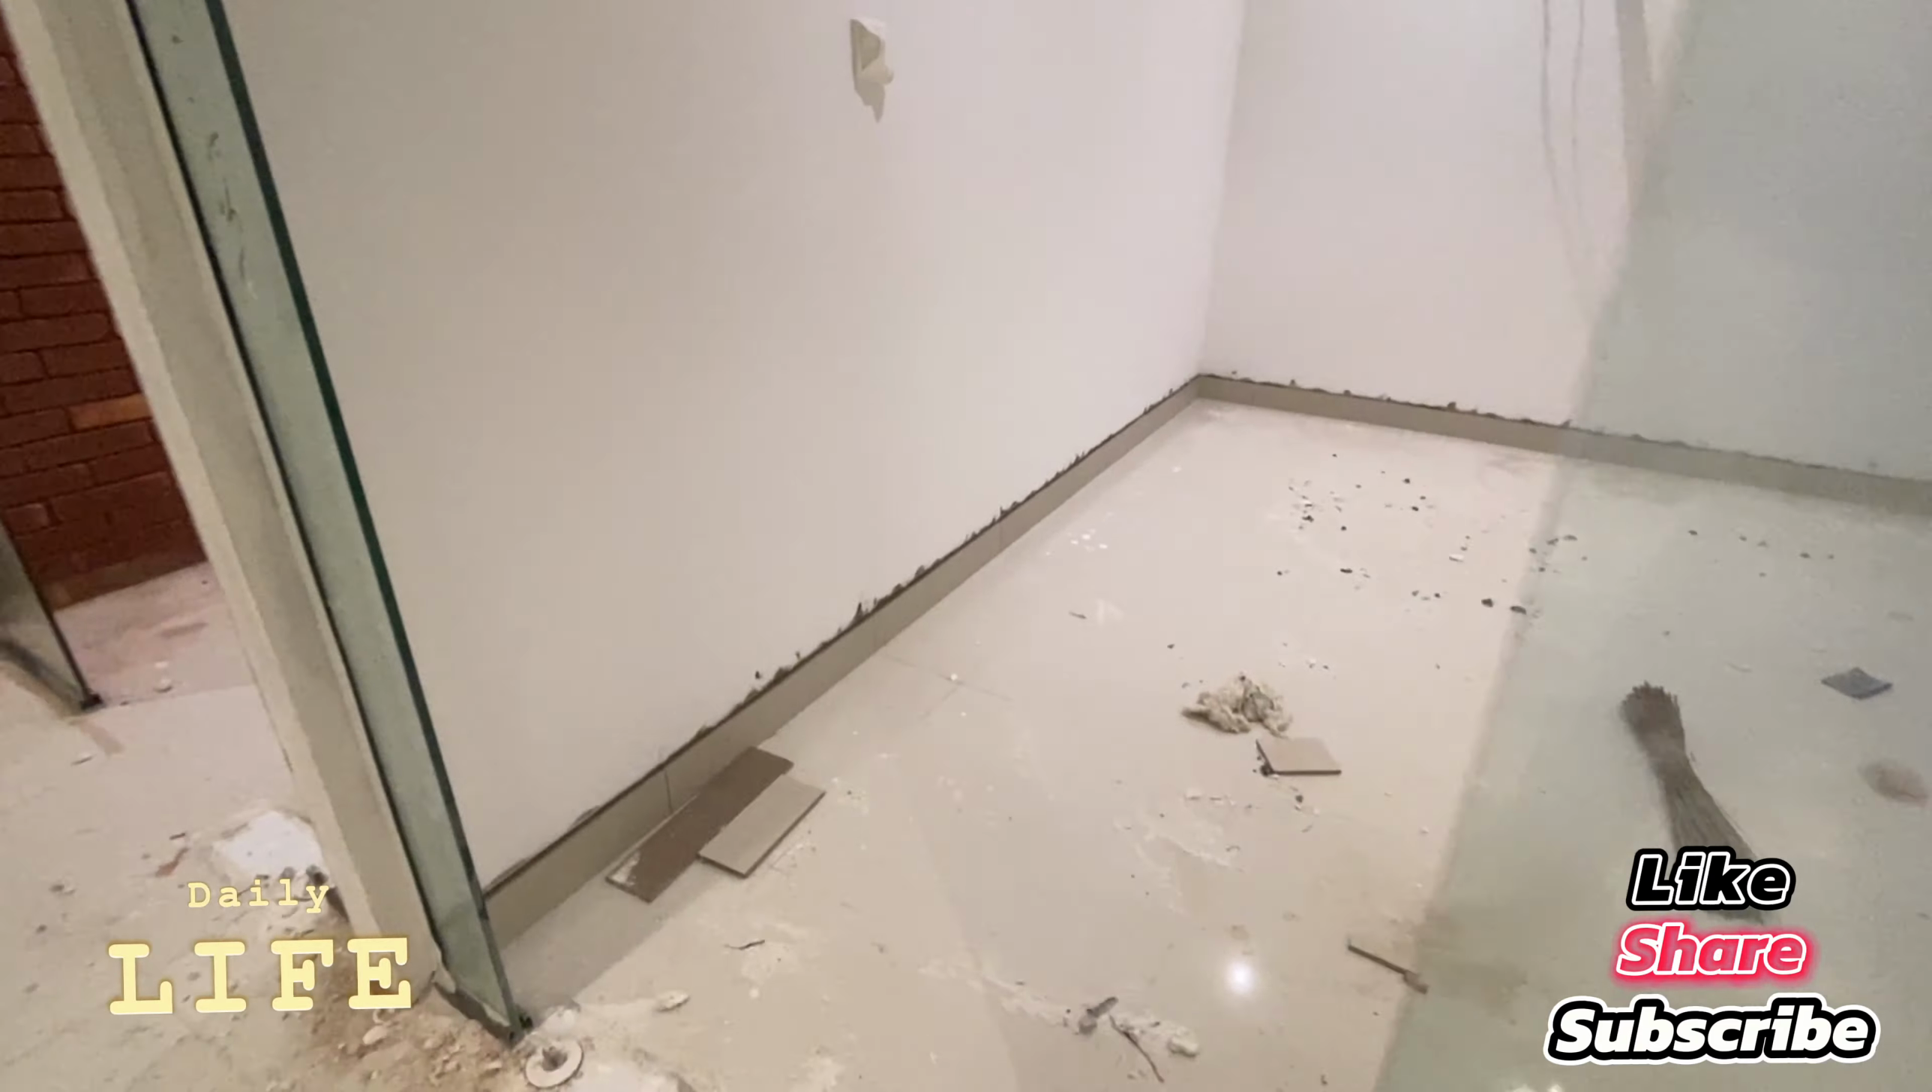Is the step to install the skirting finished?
Yes.